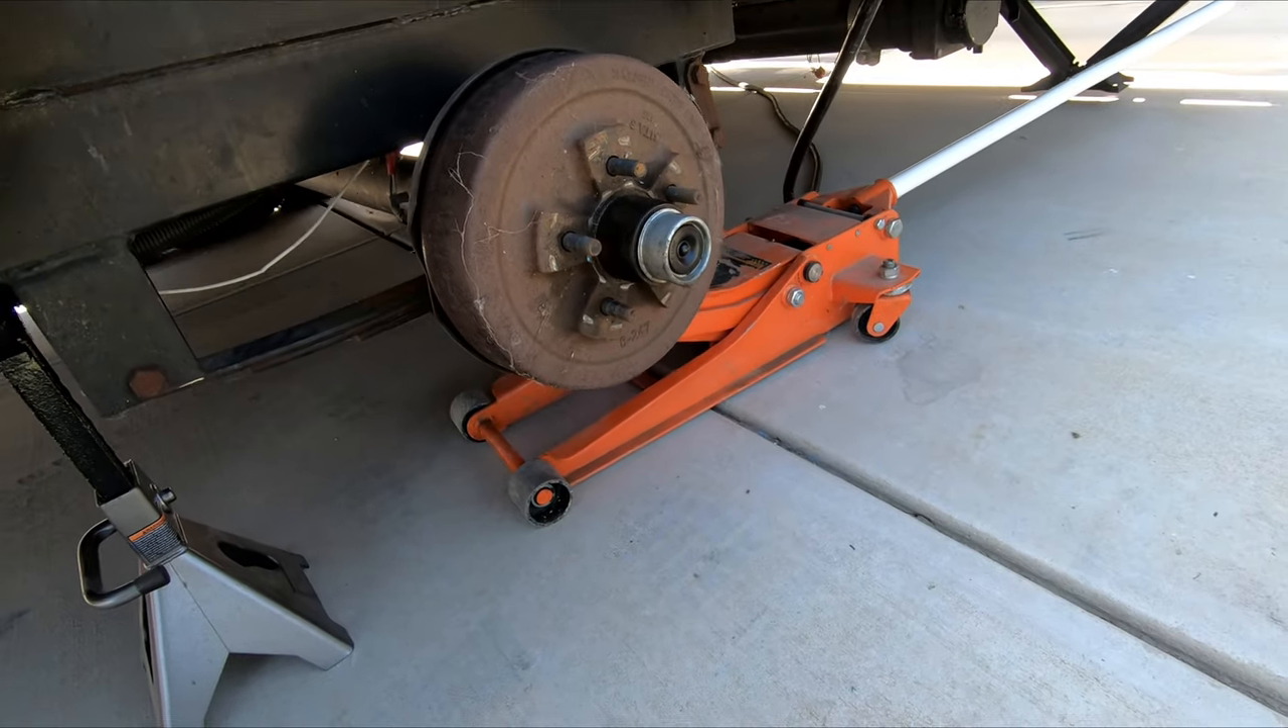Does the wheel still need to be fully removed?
No.